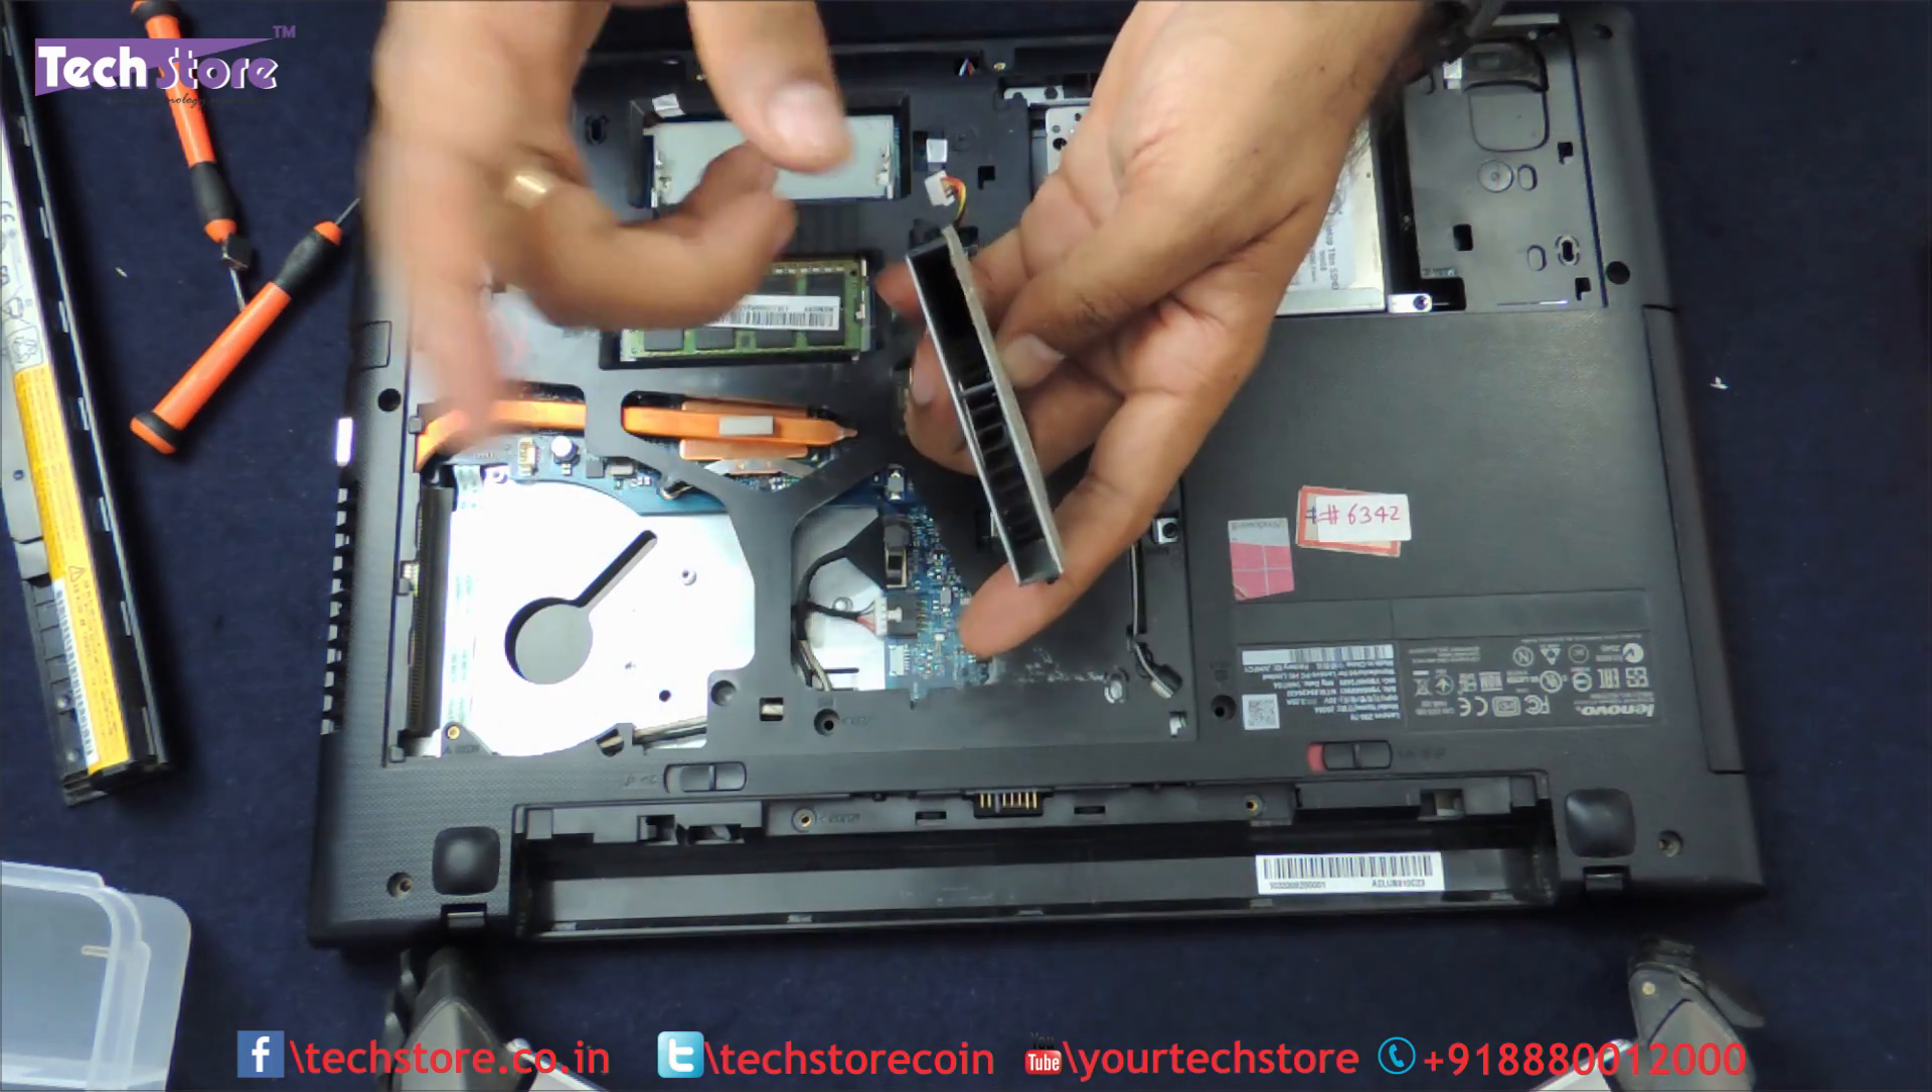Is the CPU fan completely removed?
Yes.